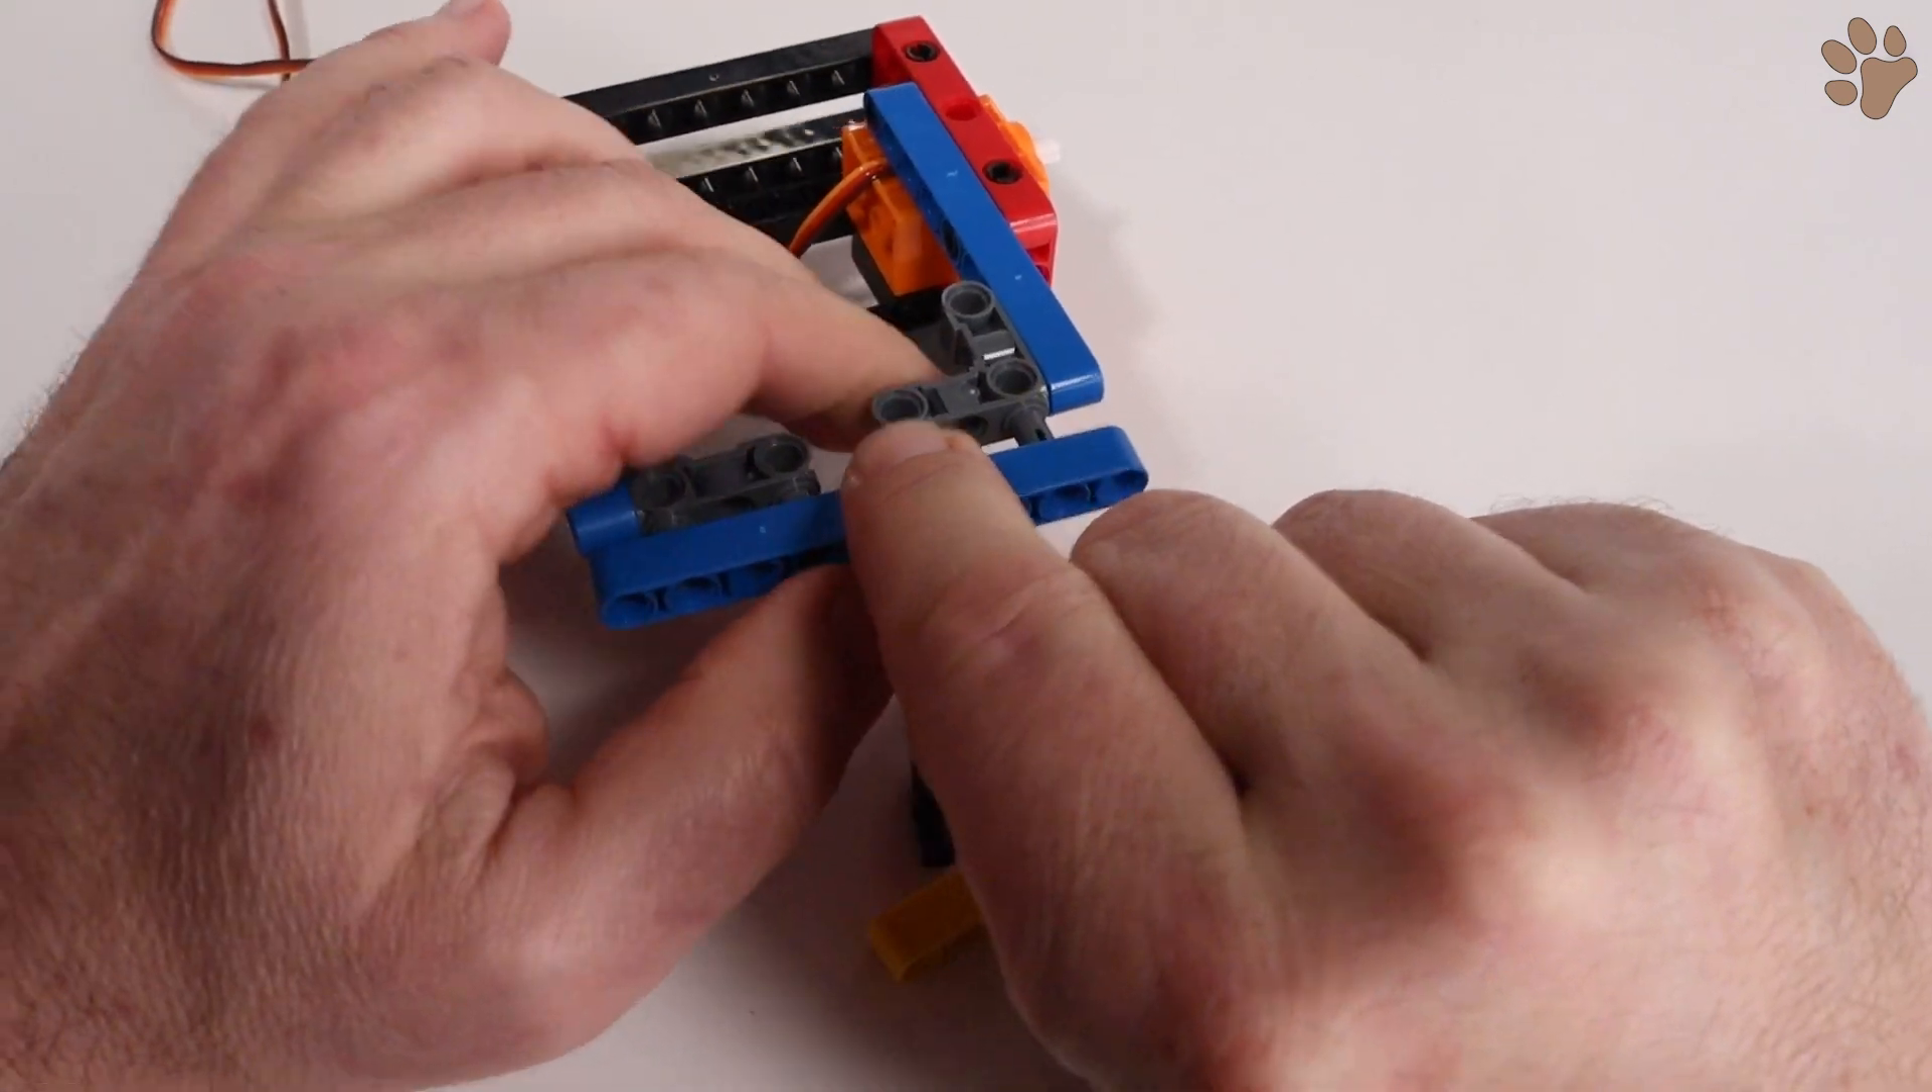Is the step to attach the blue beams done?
No.